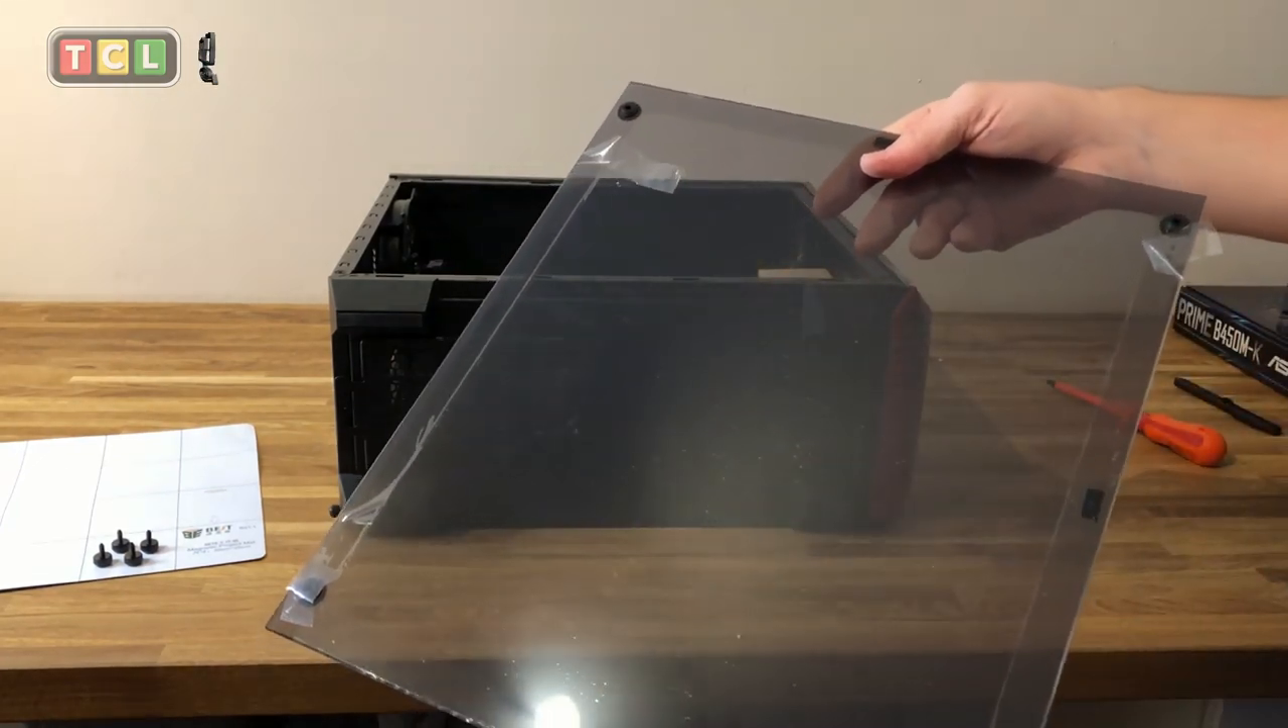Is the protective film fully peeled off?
No.